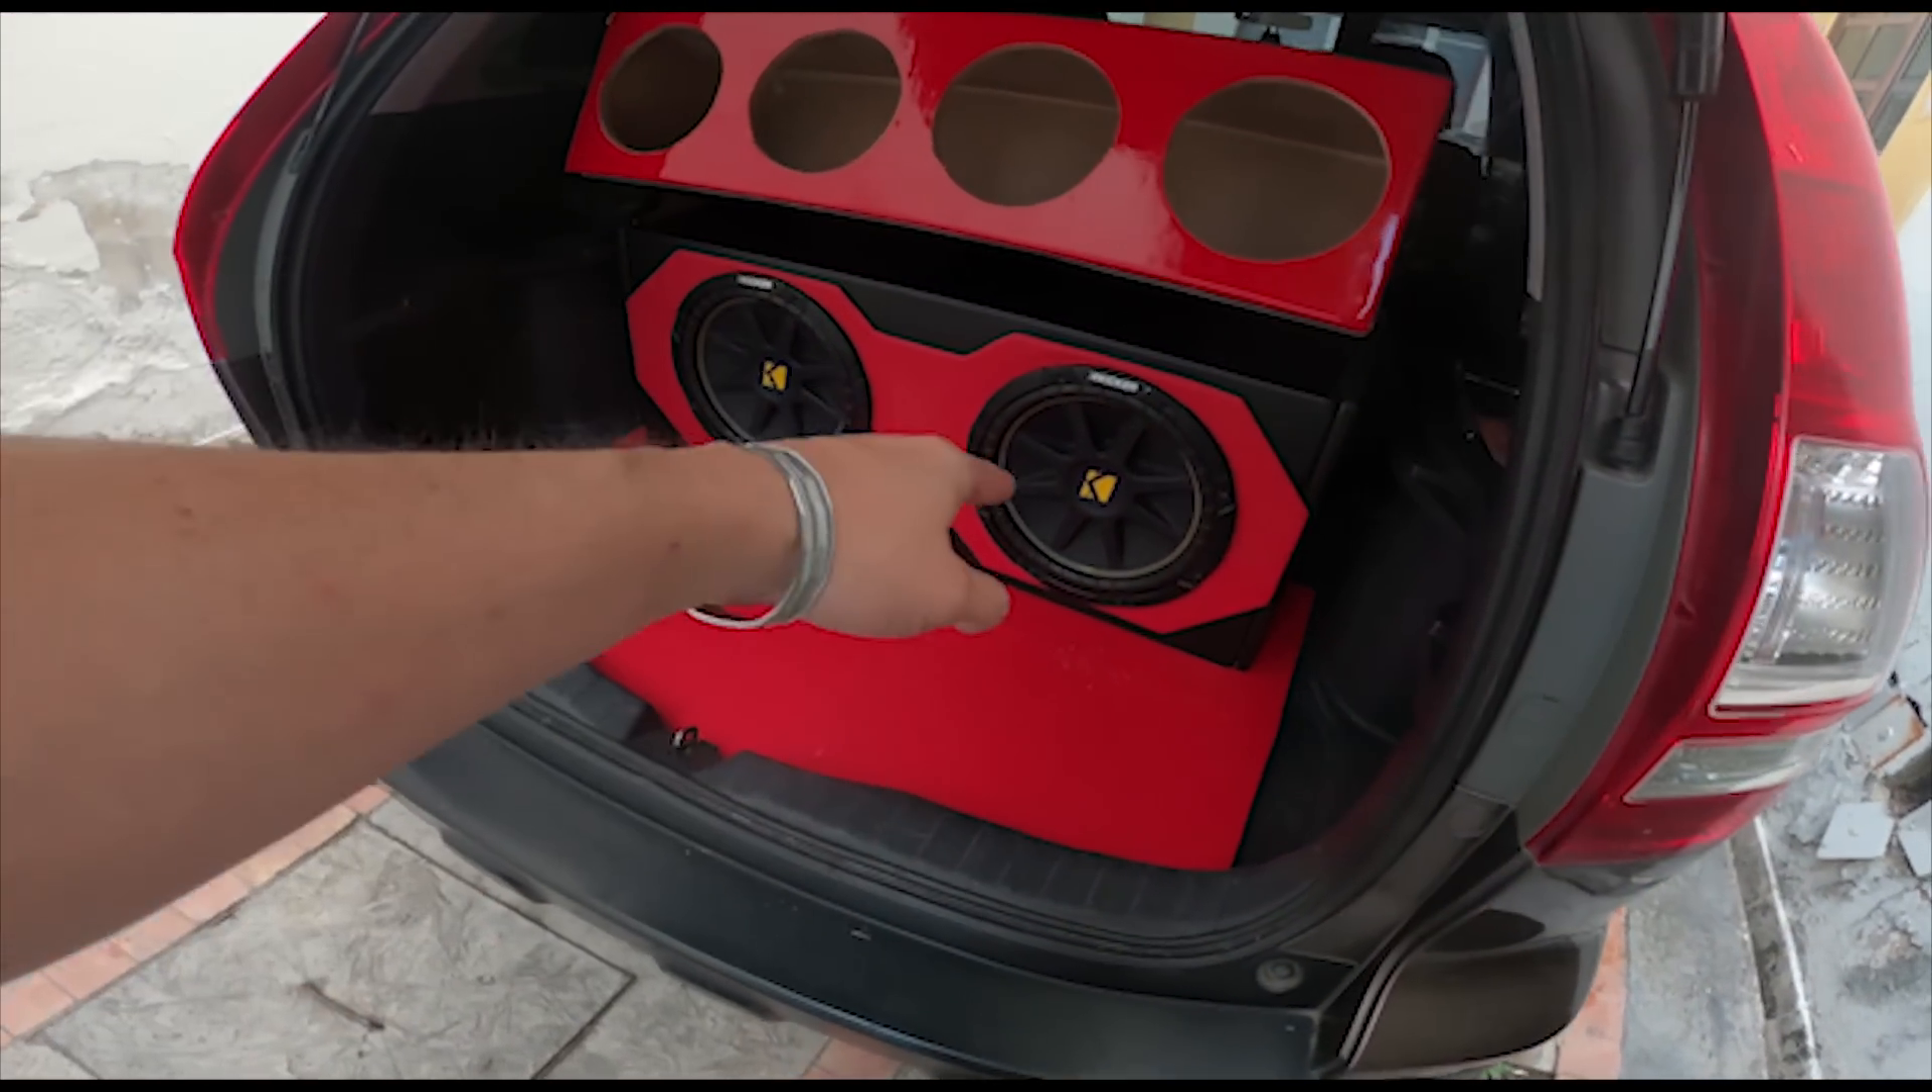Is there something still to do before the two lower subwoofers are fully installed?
No.